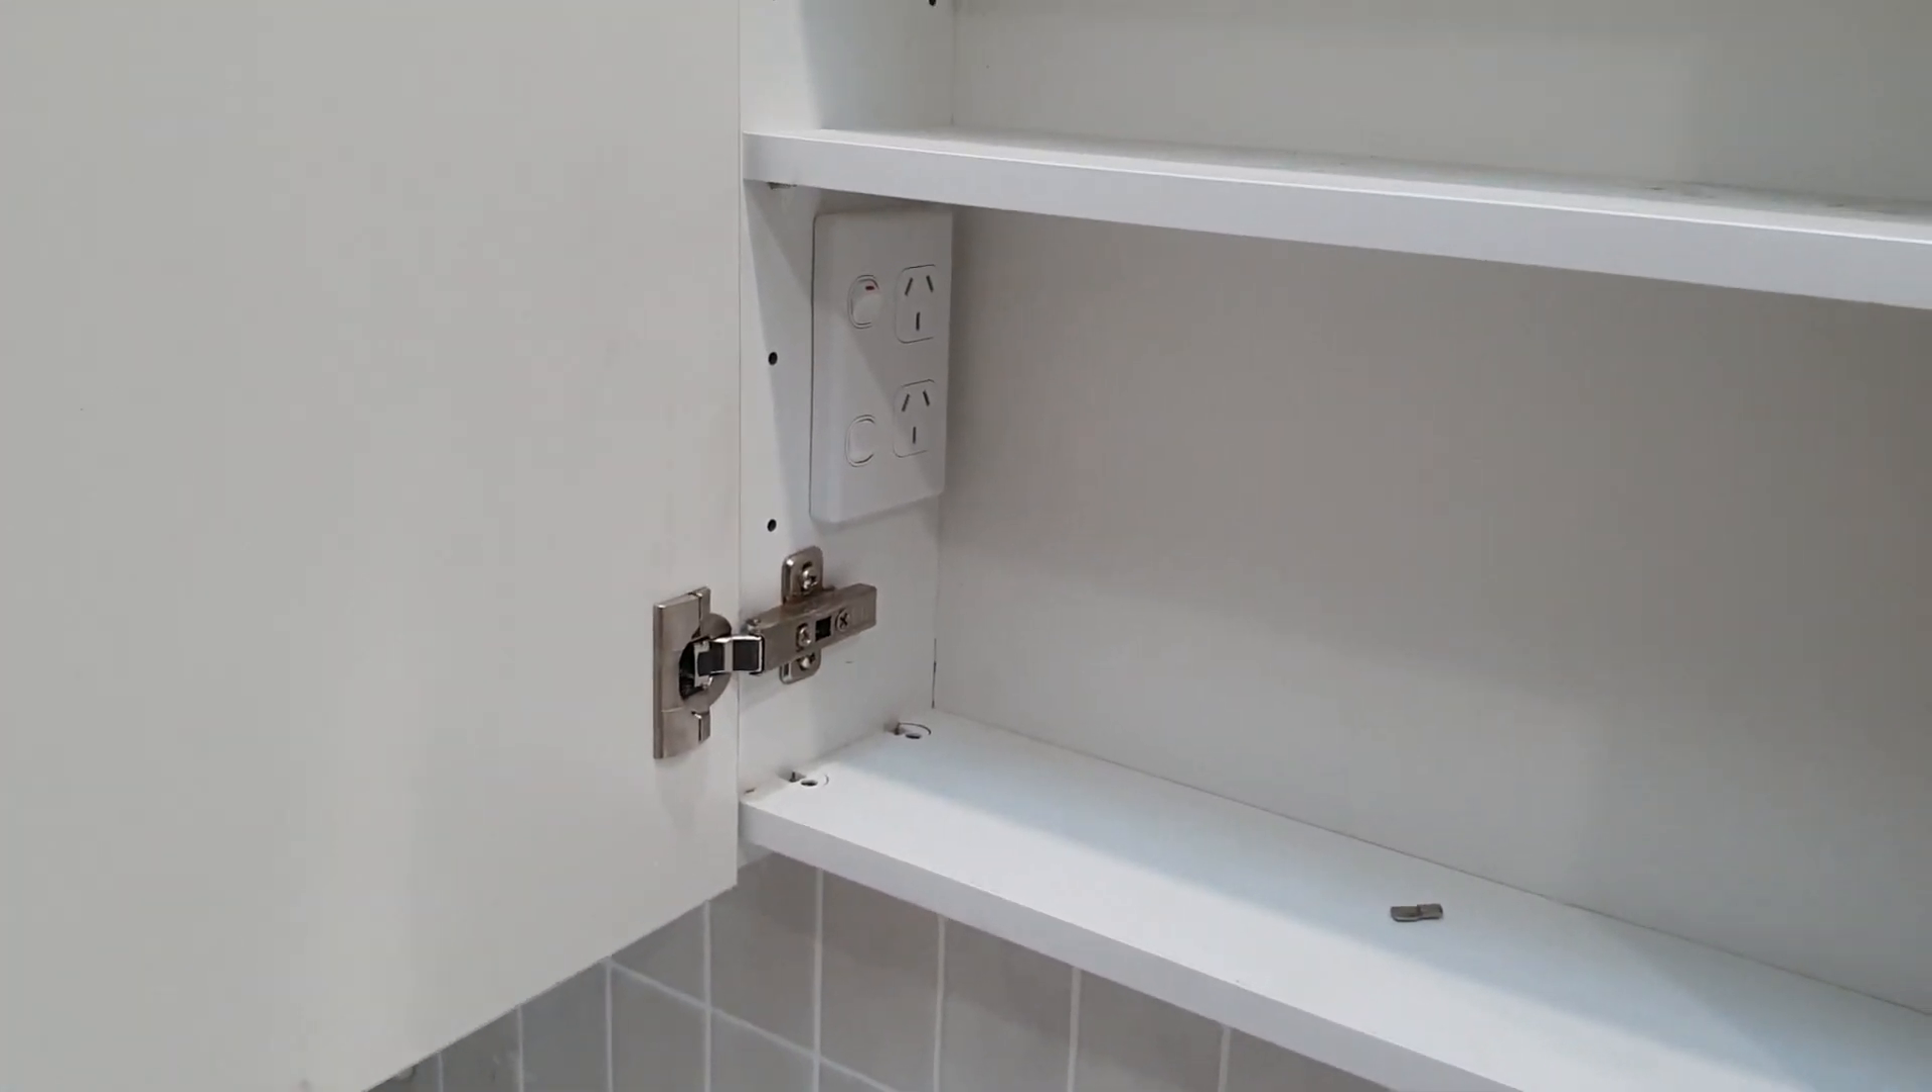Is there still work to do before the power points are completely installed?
No.